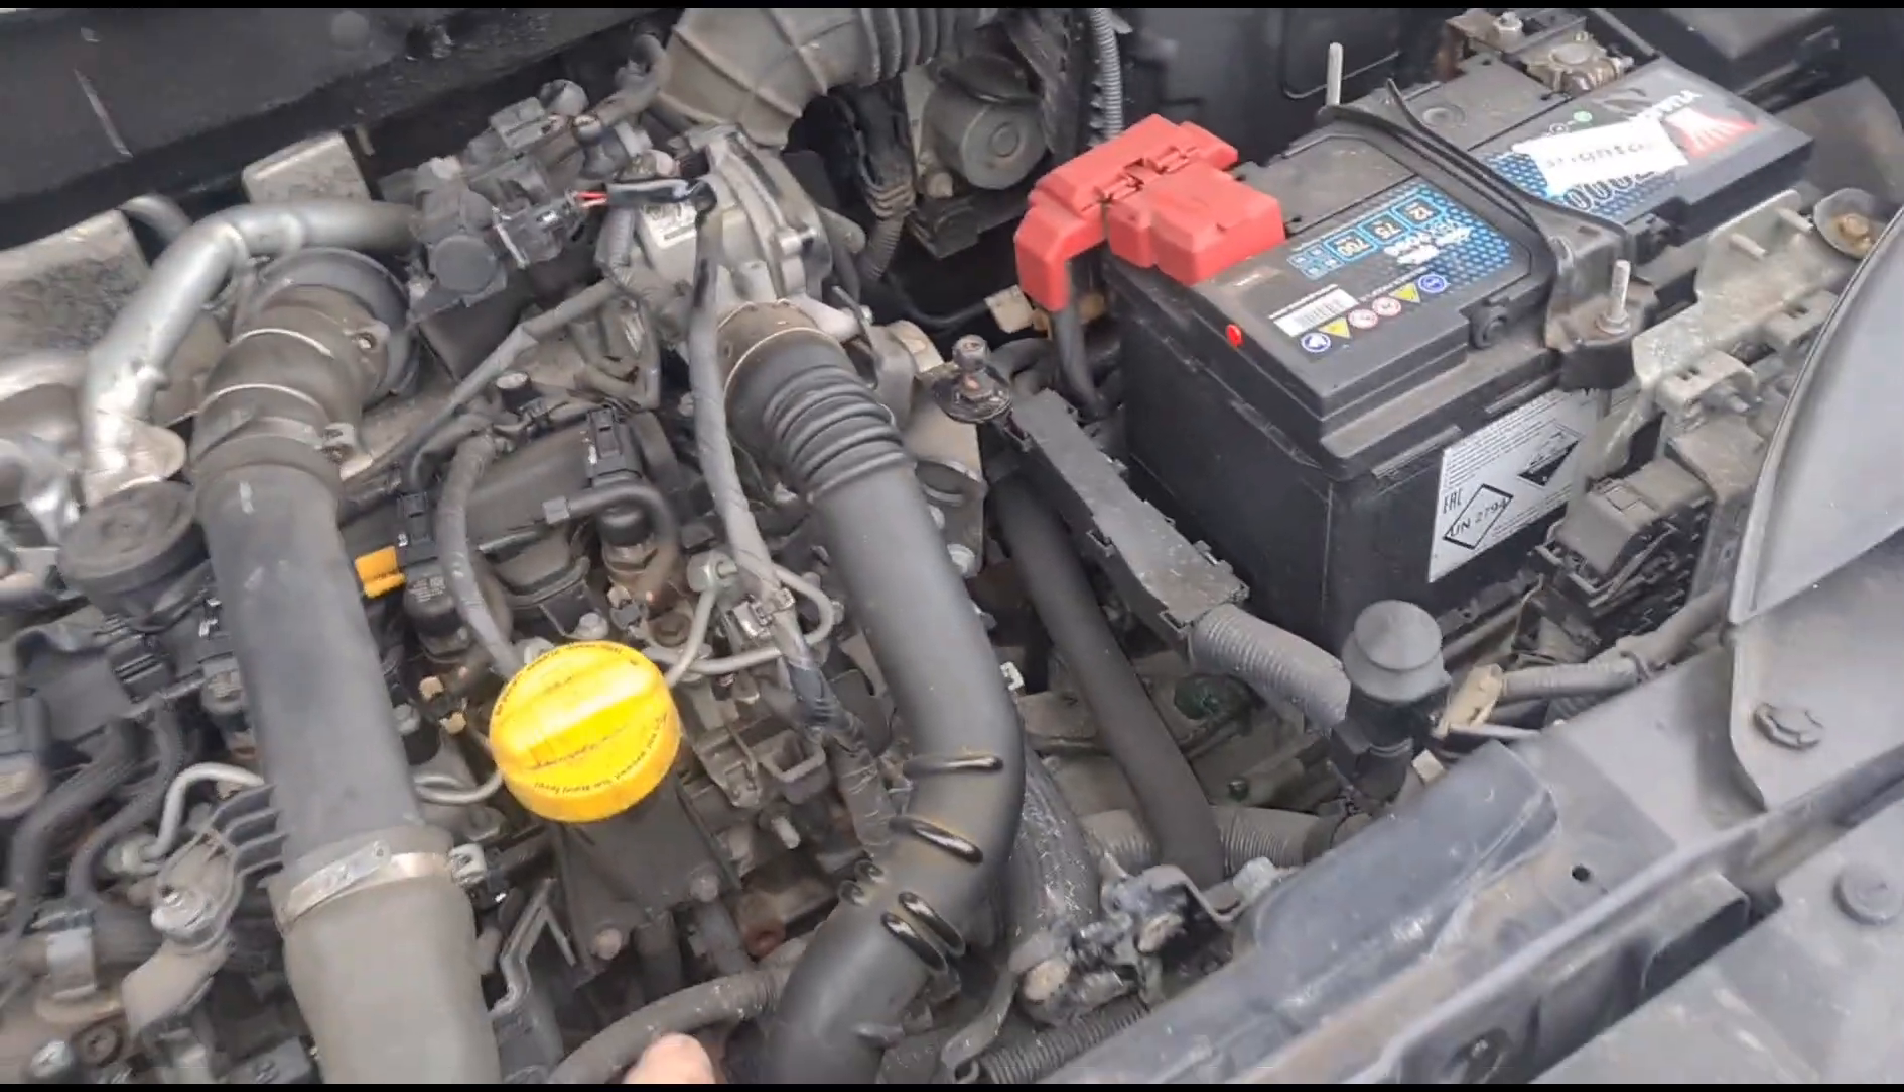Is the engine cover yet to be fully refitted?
Yes.